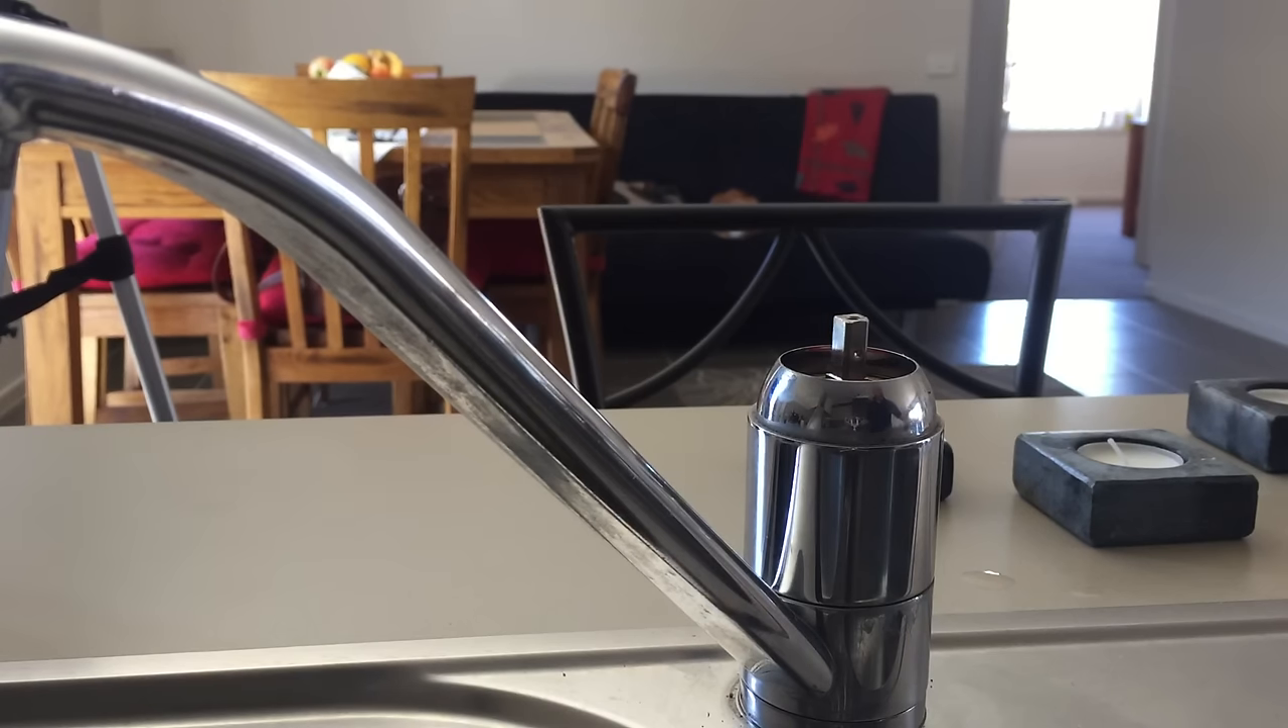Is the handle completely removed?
Yes.